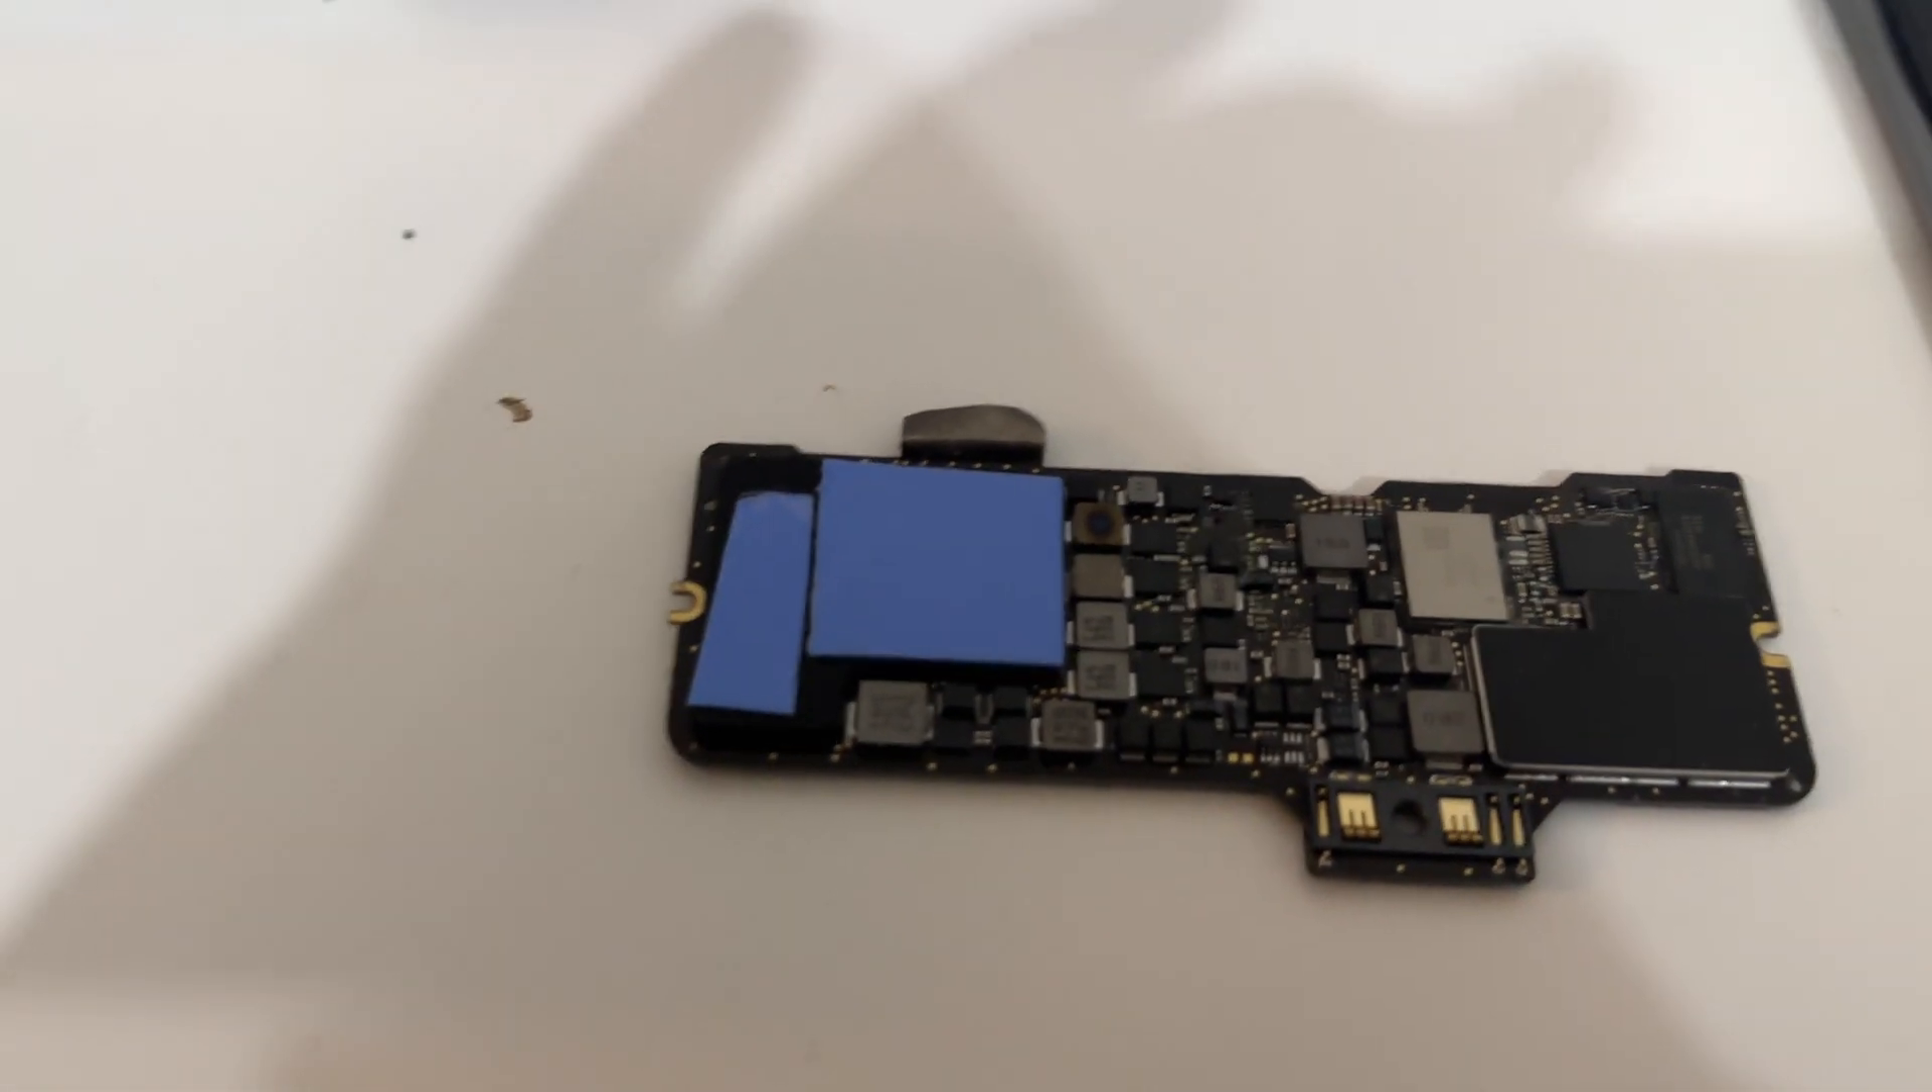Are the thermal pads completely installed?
Yes.